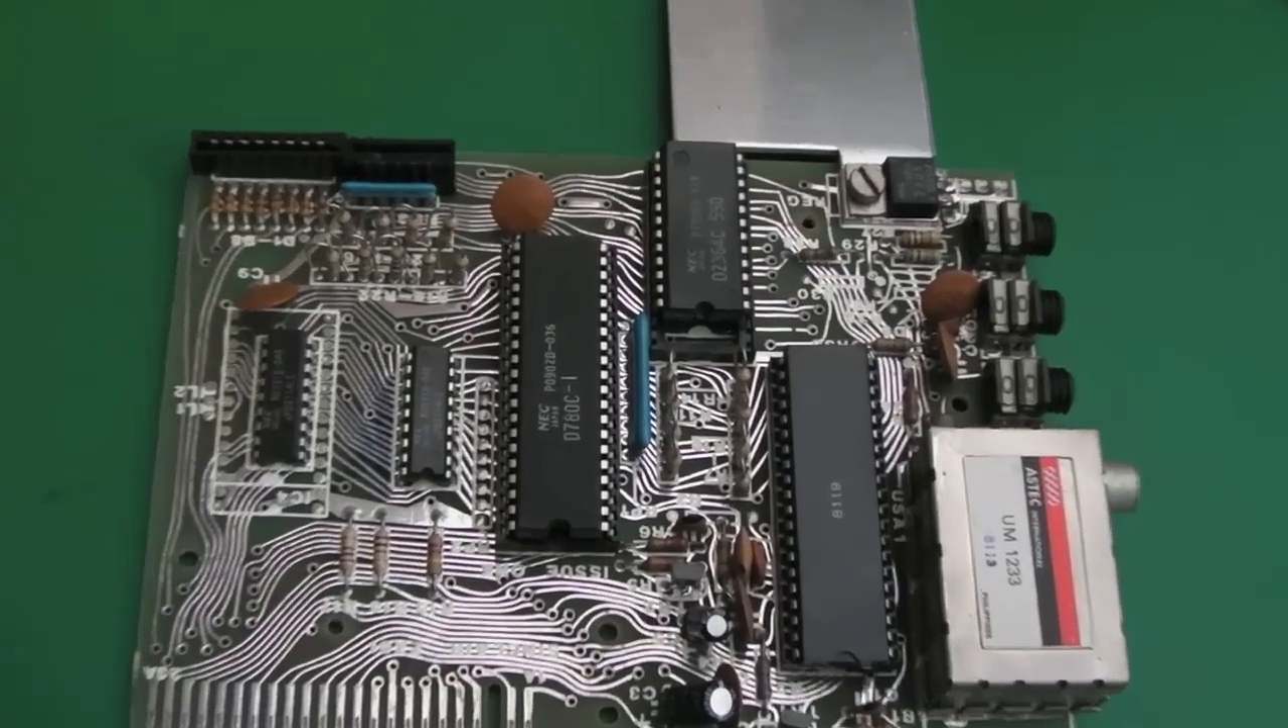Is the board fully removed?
Yes.